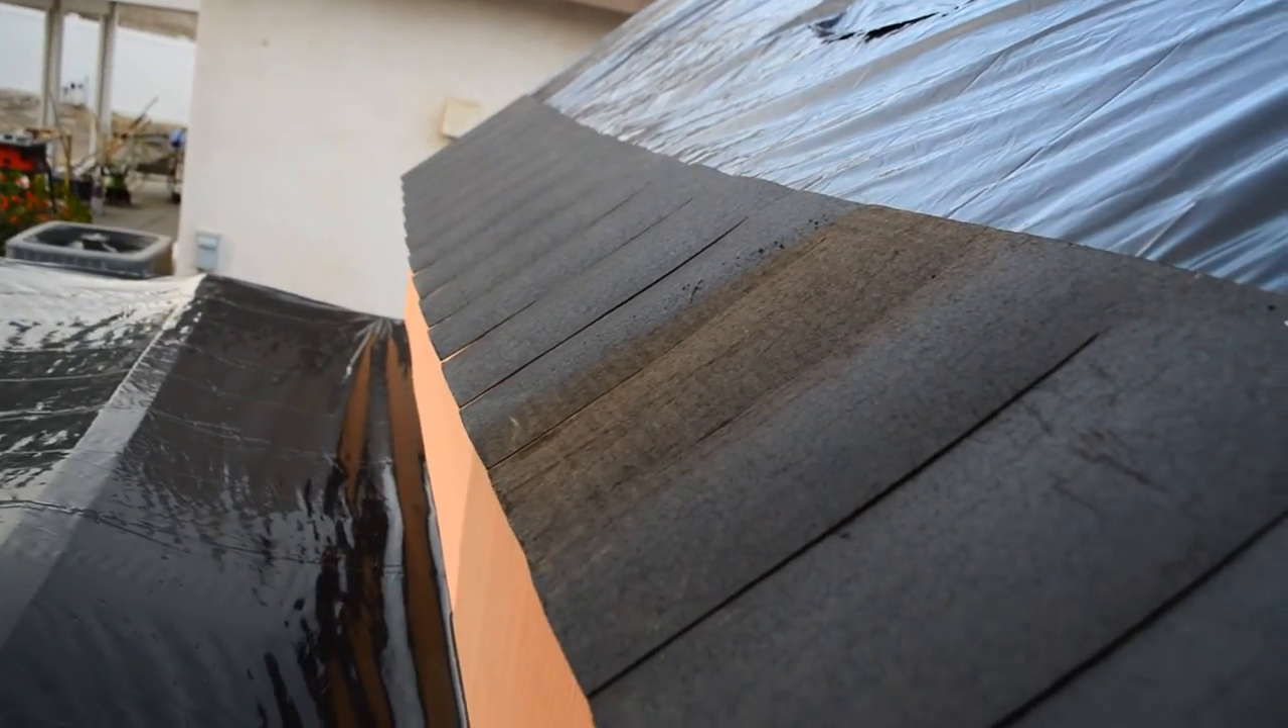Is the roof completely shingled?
No.